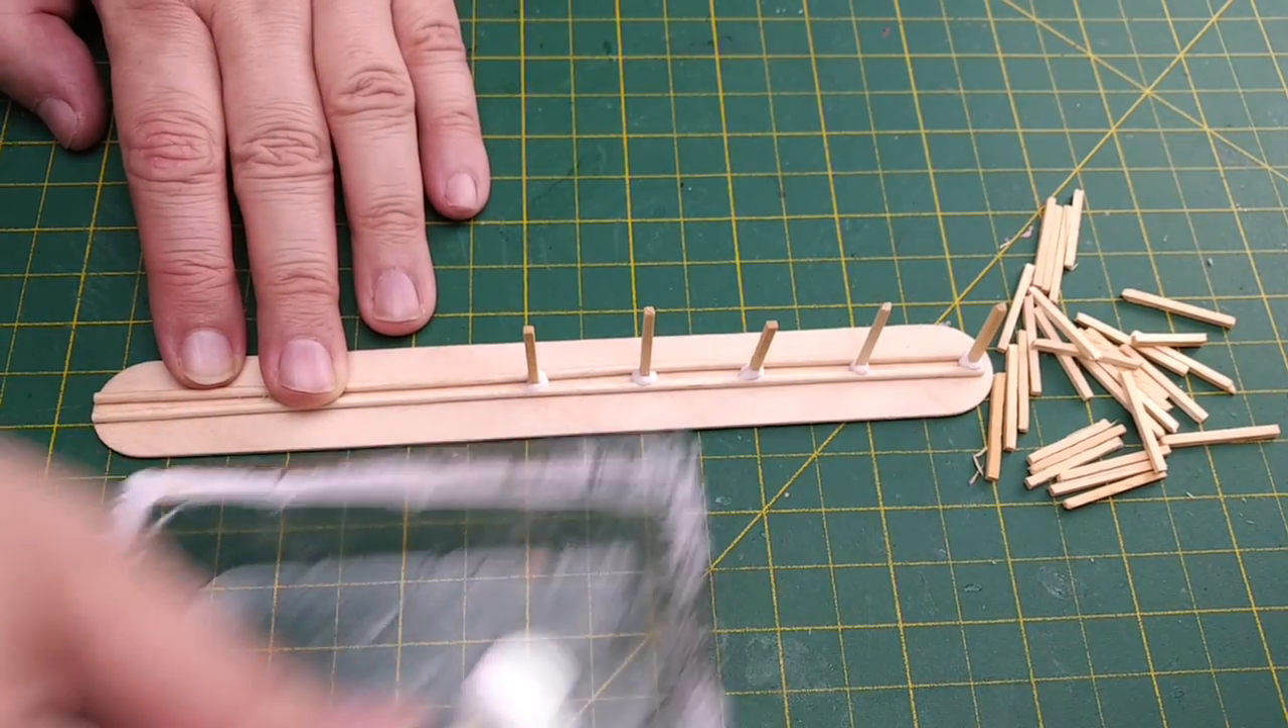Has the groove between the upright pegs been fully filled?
No.